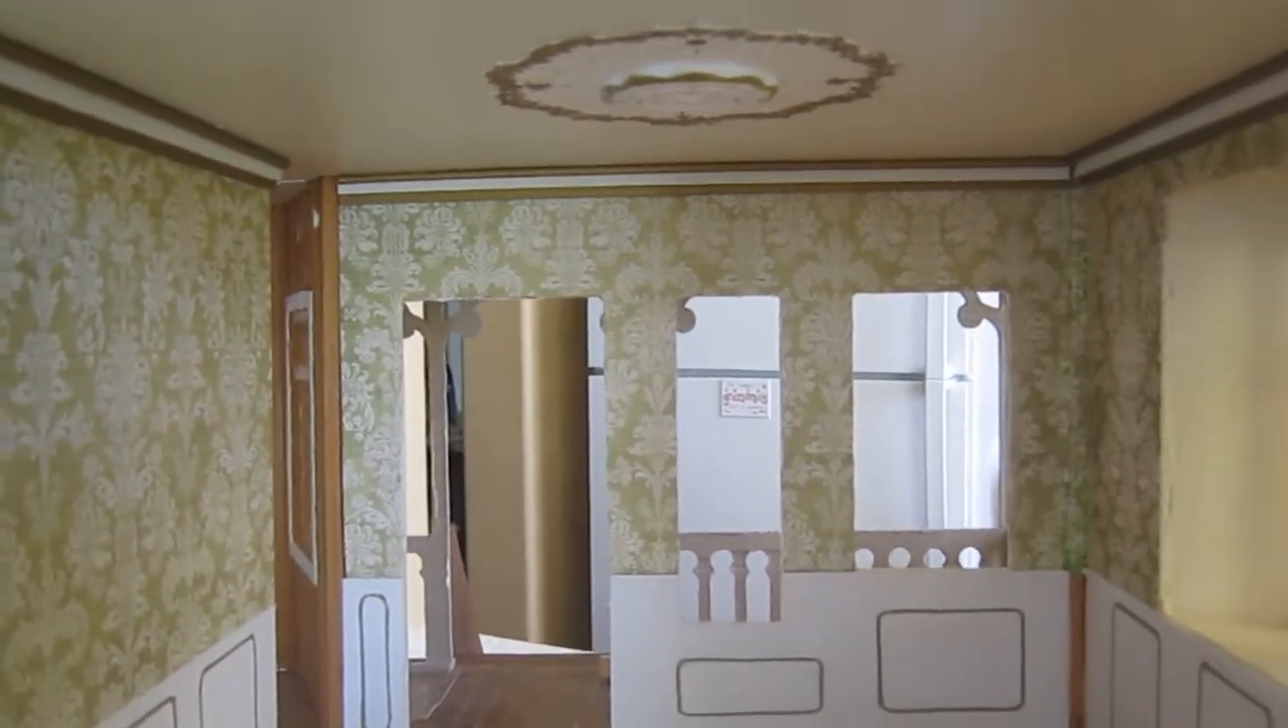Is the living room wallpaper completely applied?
Yes.